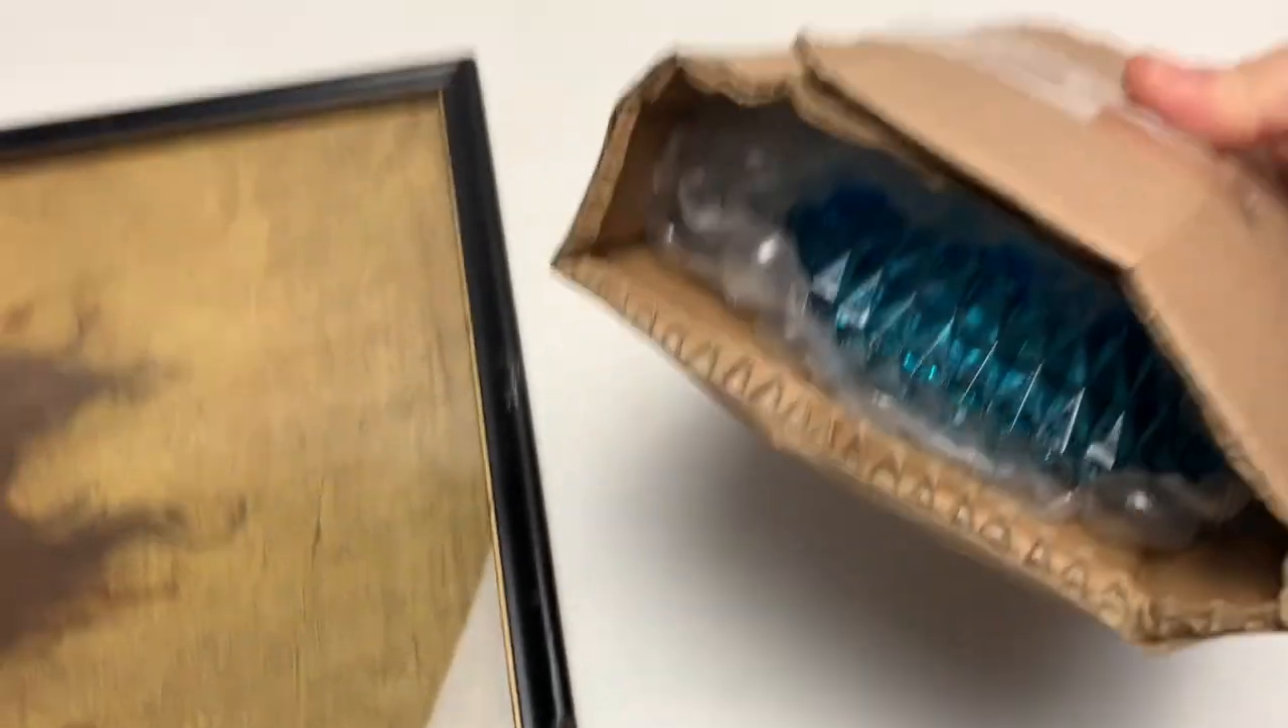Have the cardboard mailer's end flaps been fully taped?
No.